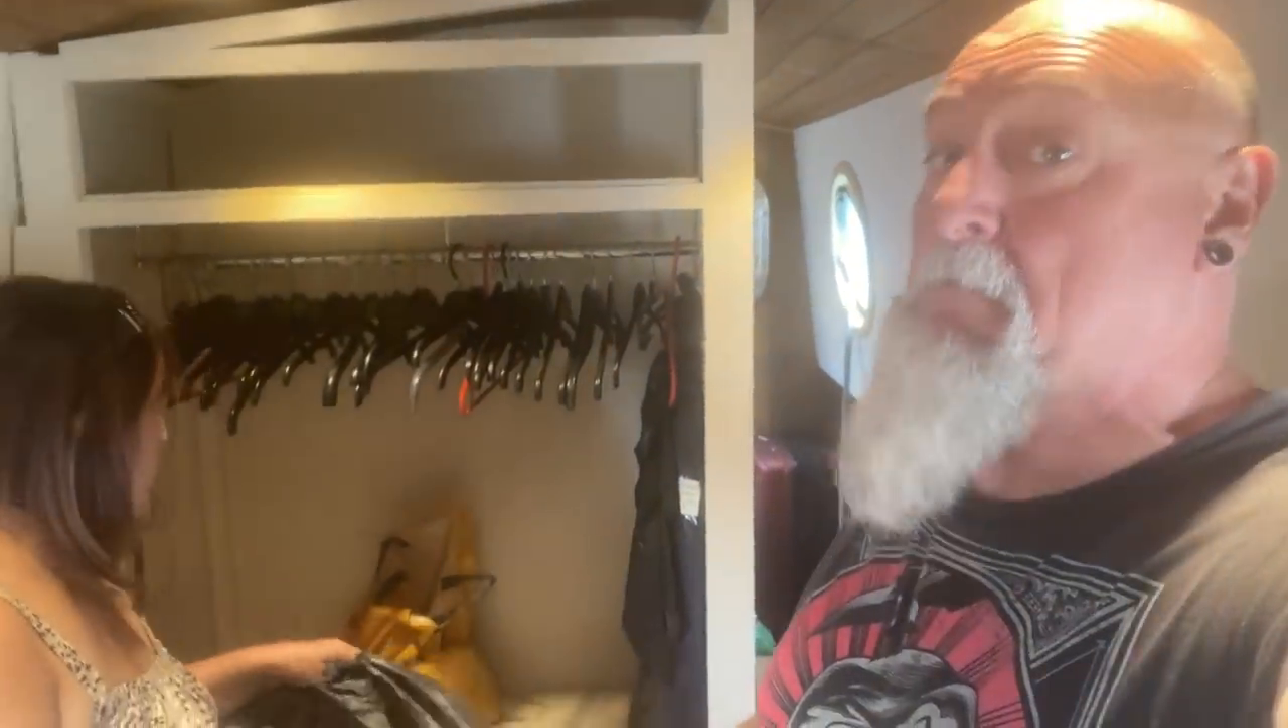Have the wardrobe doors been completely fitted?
No.